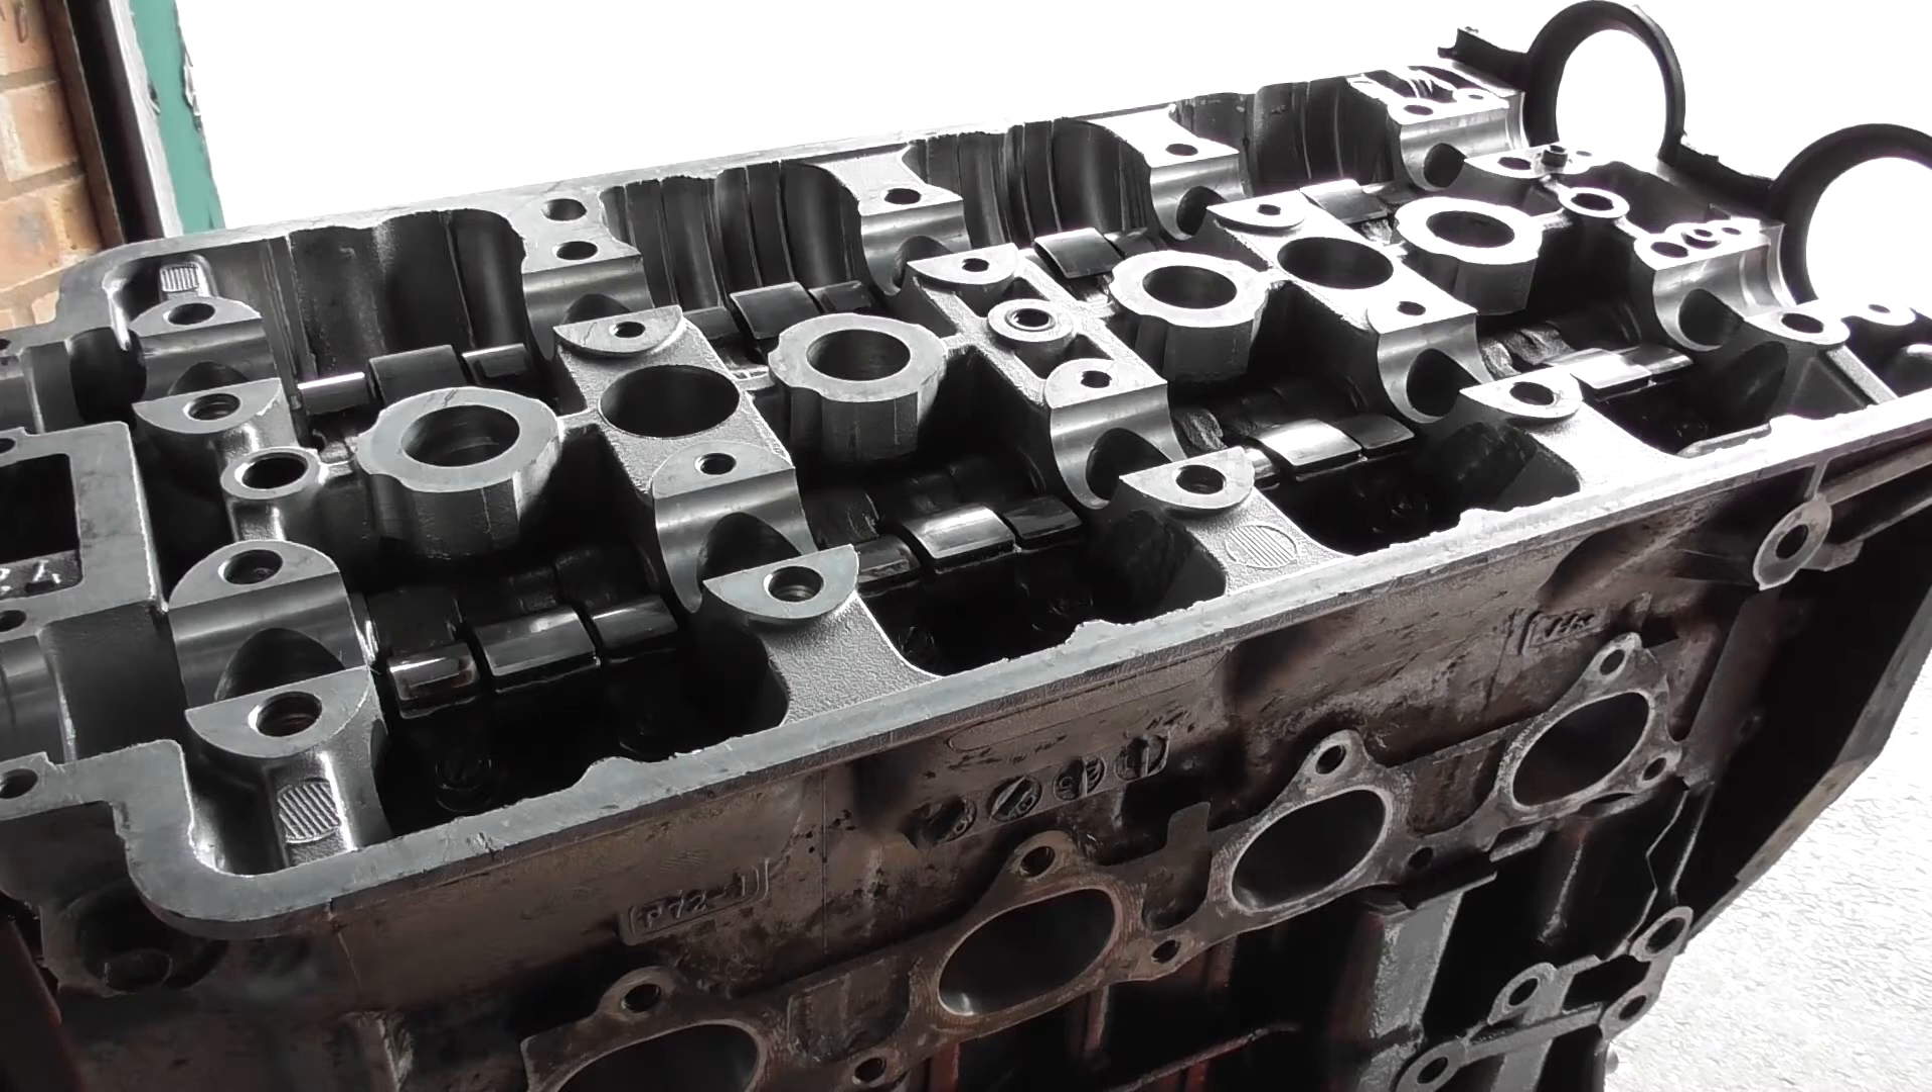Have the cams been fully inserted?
No.